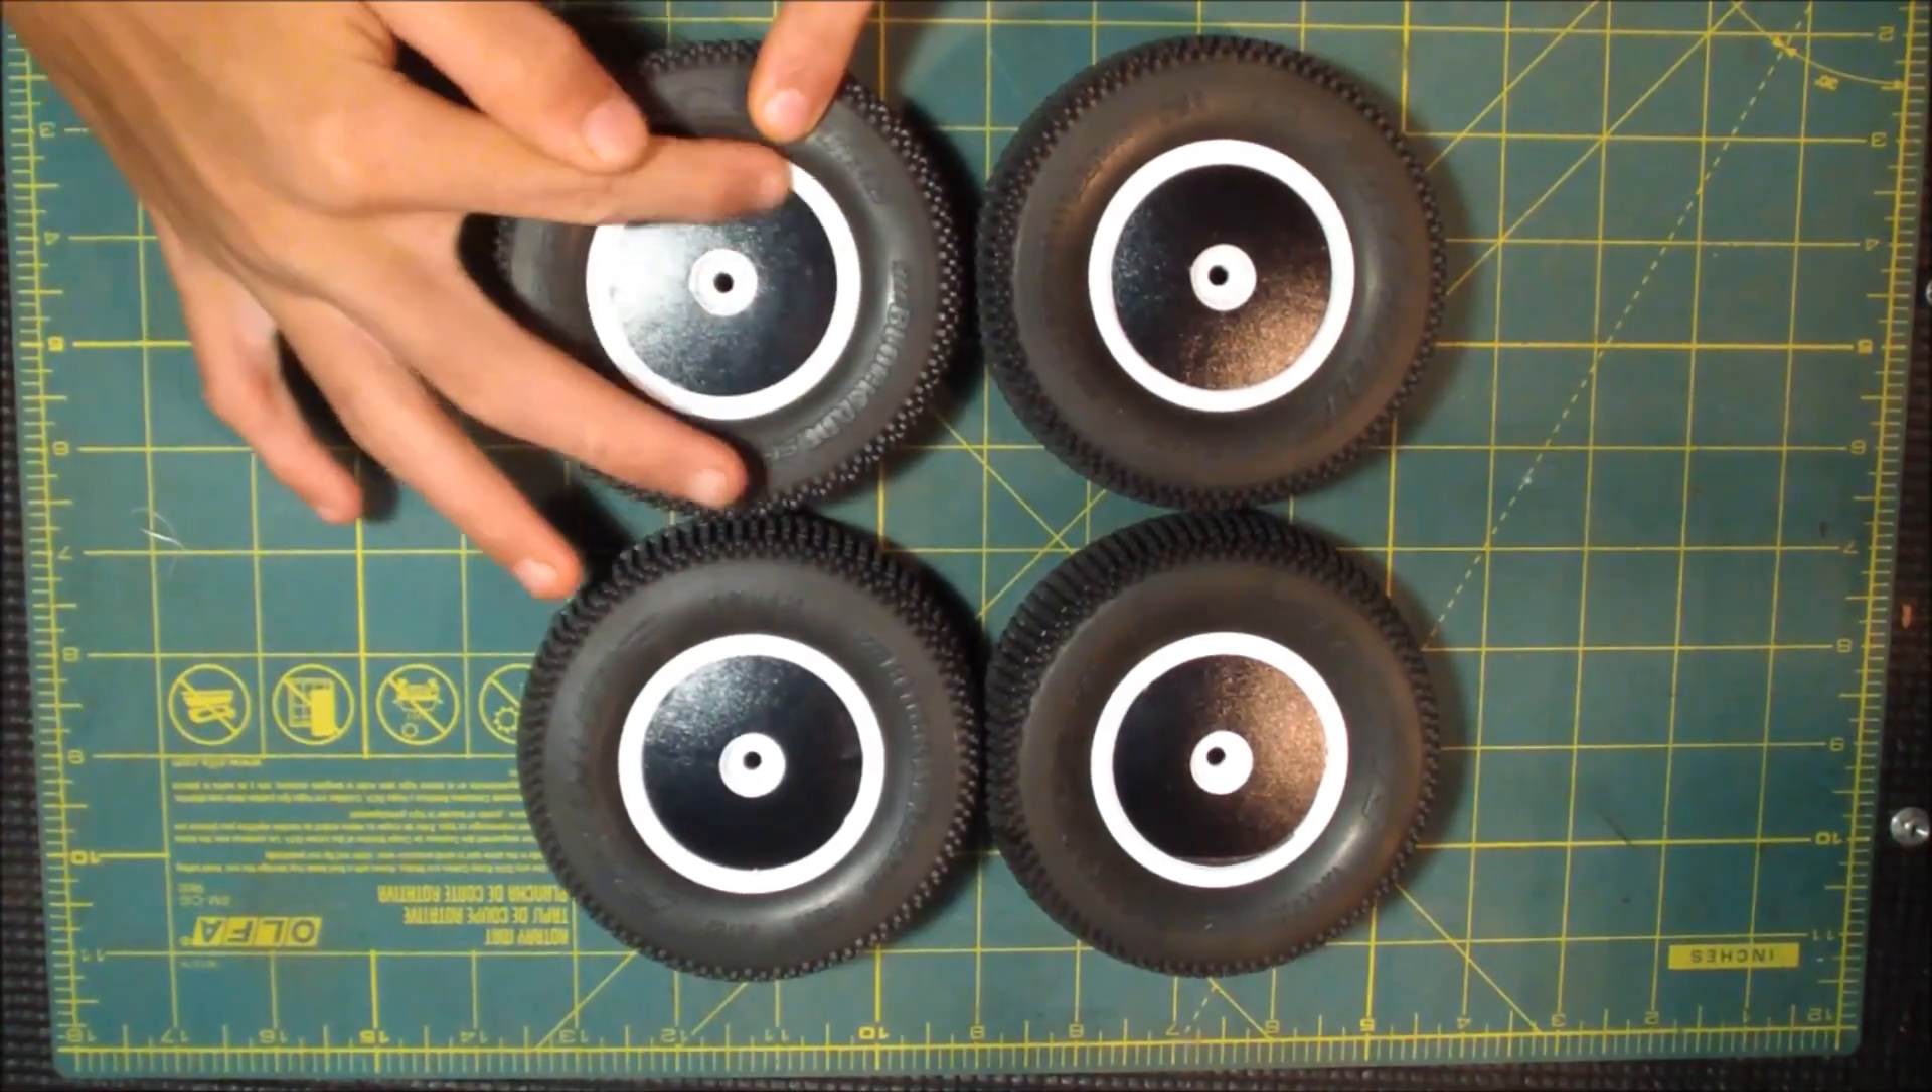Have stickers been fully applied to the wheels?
Yes.